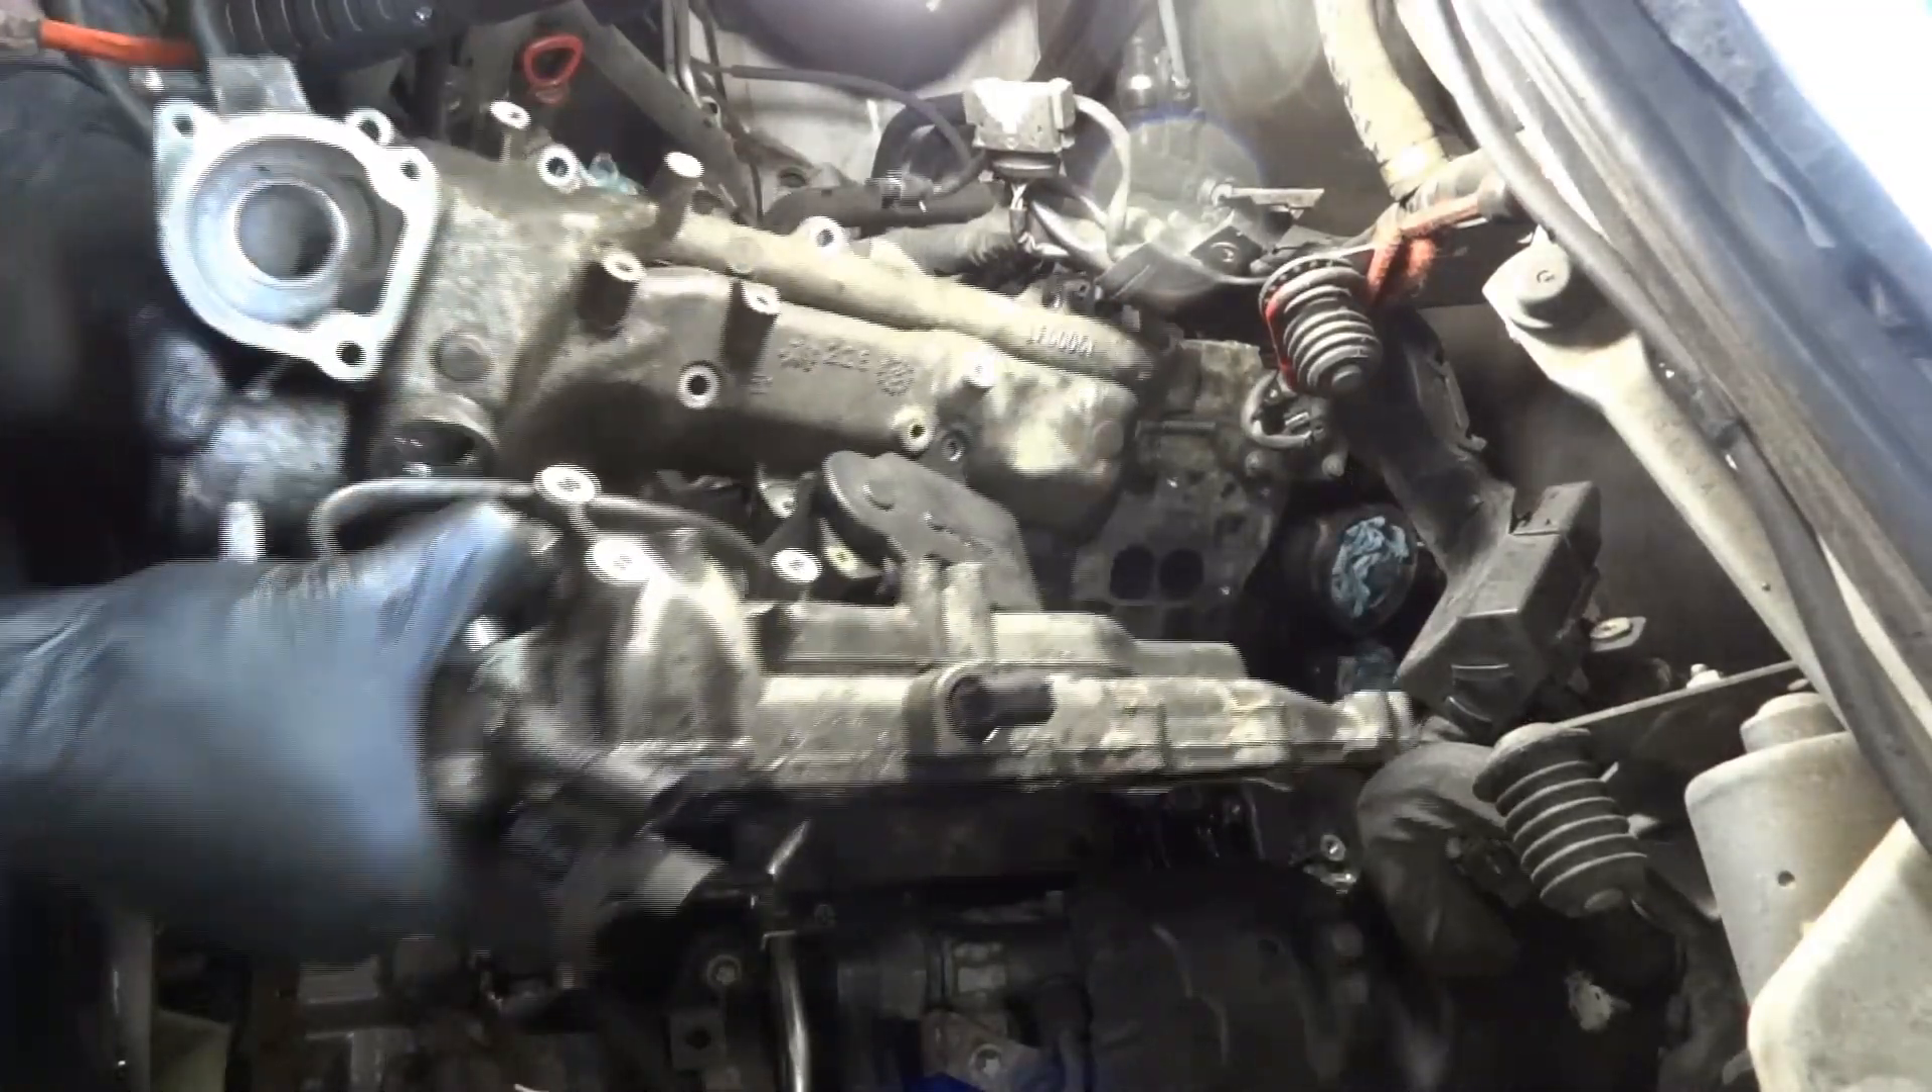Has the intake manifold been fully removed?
No.